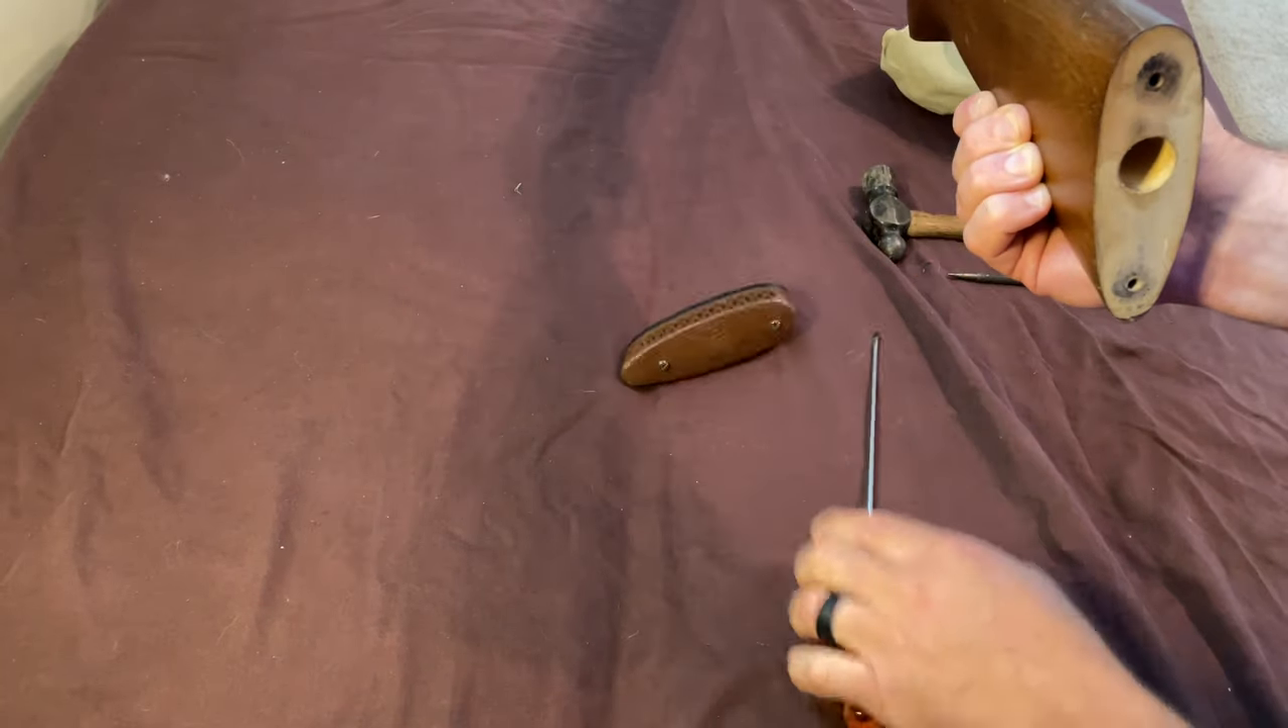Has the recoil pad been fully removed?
Yes.